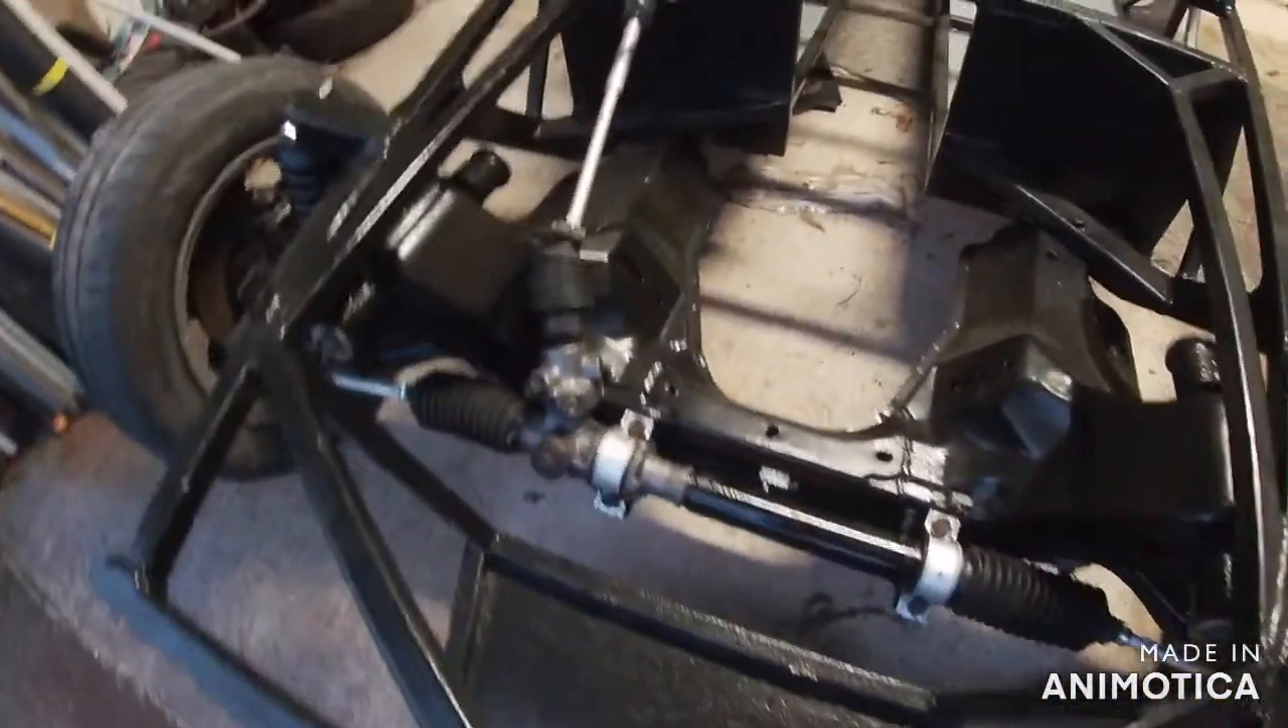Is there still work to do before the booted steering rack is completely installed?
No.